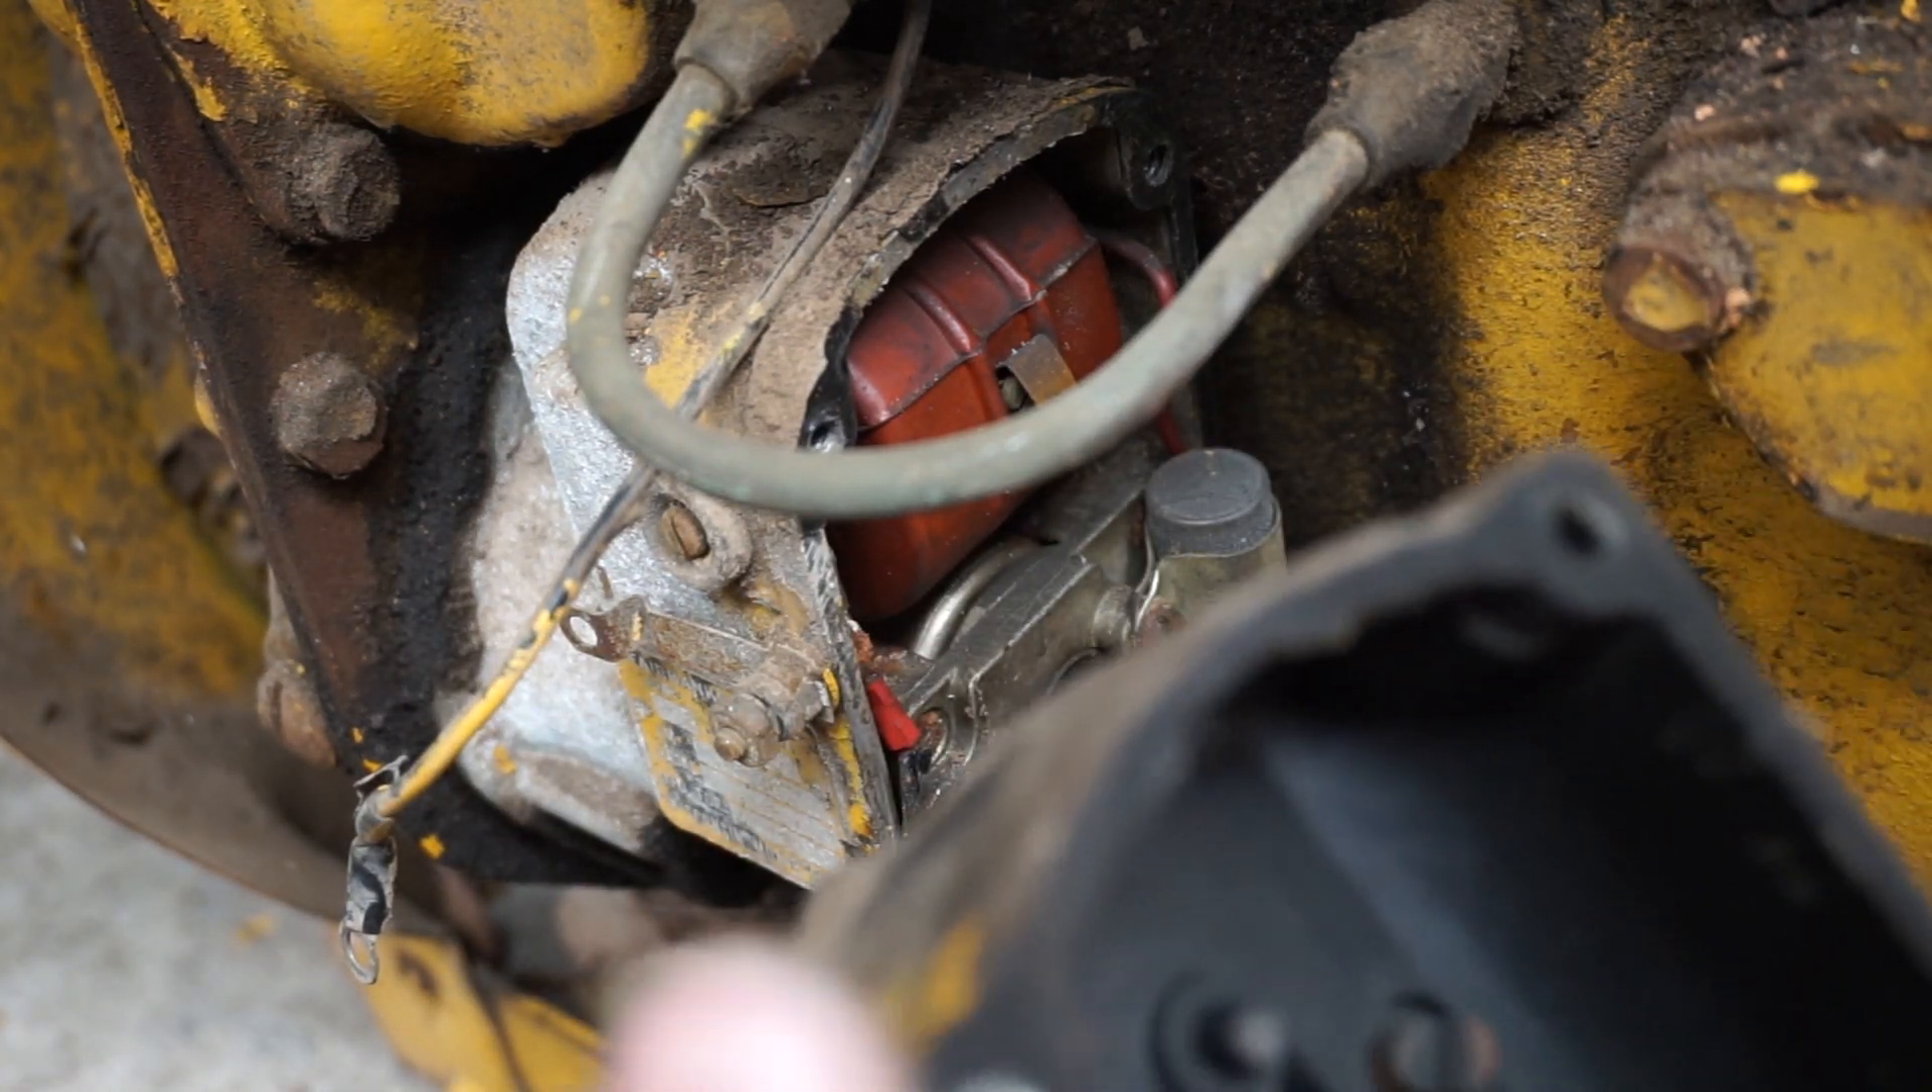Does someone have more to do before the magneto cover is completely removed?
No.